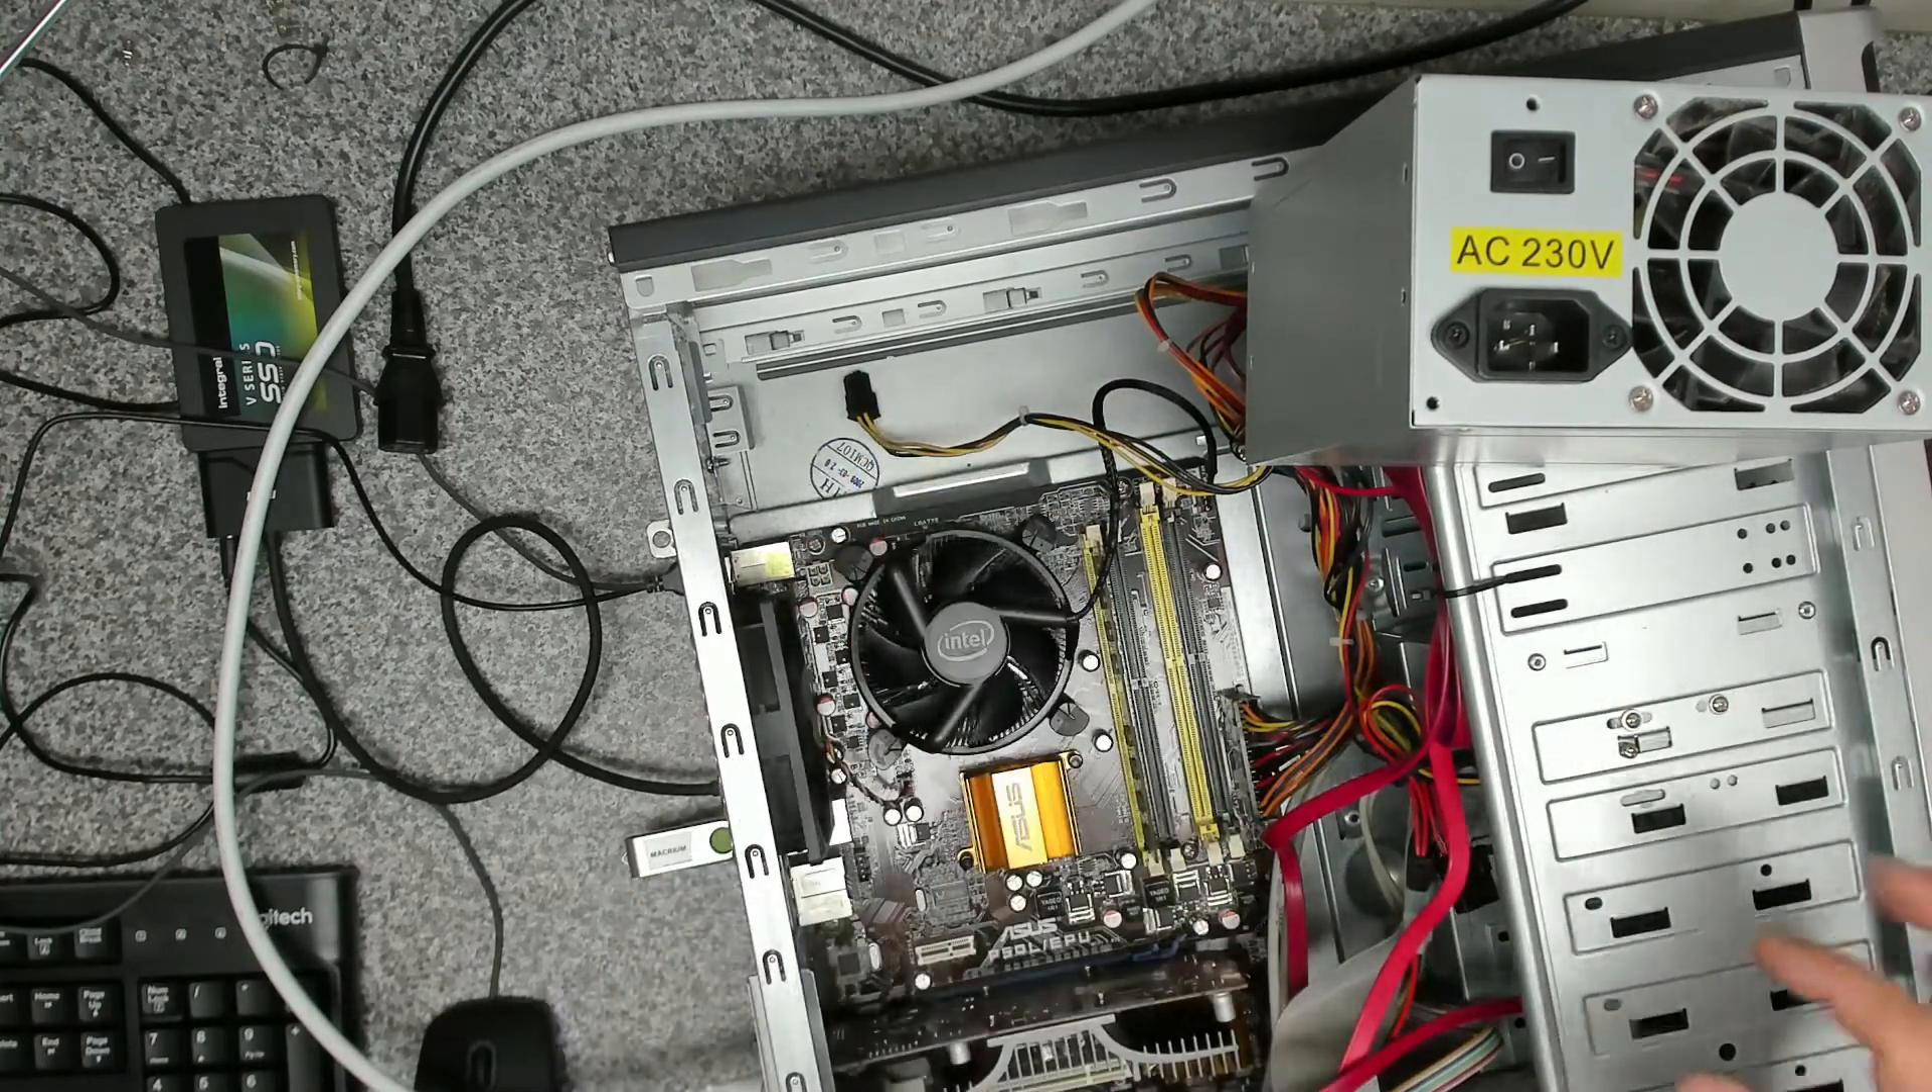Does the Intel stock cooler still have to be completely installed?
No.